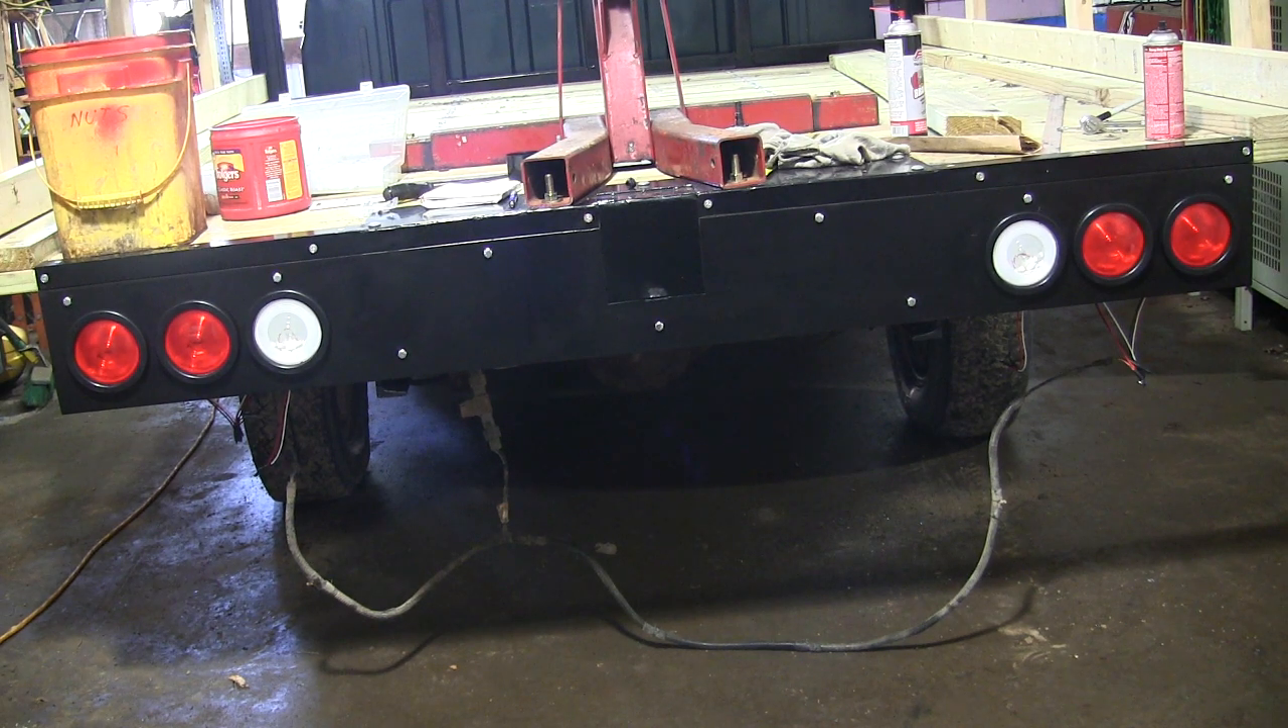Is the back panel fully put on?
Yes.